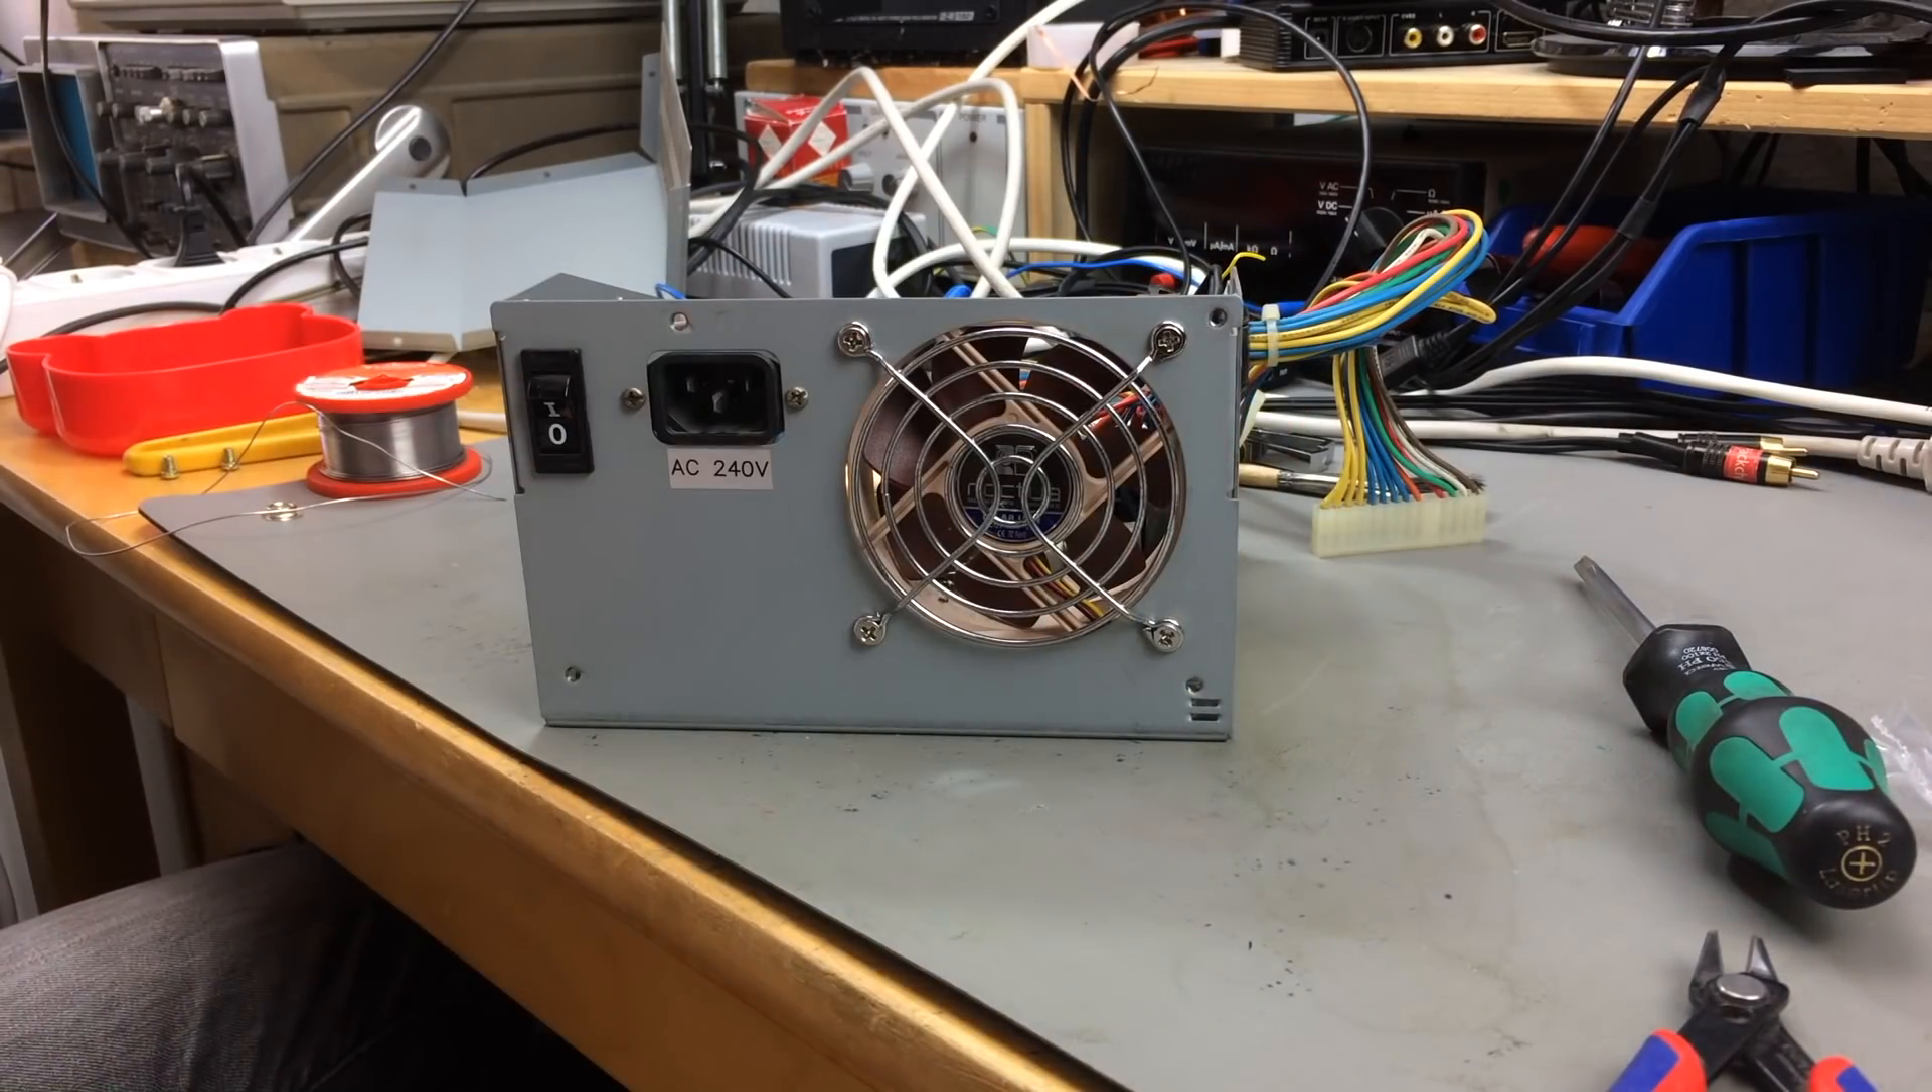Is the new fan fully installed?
Yes.